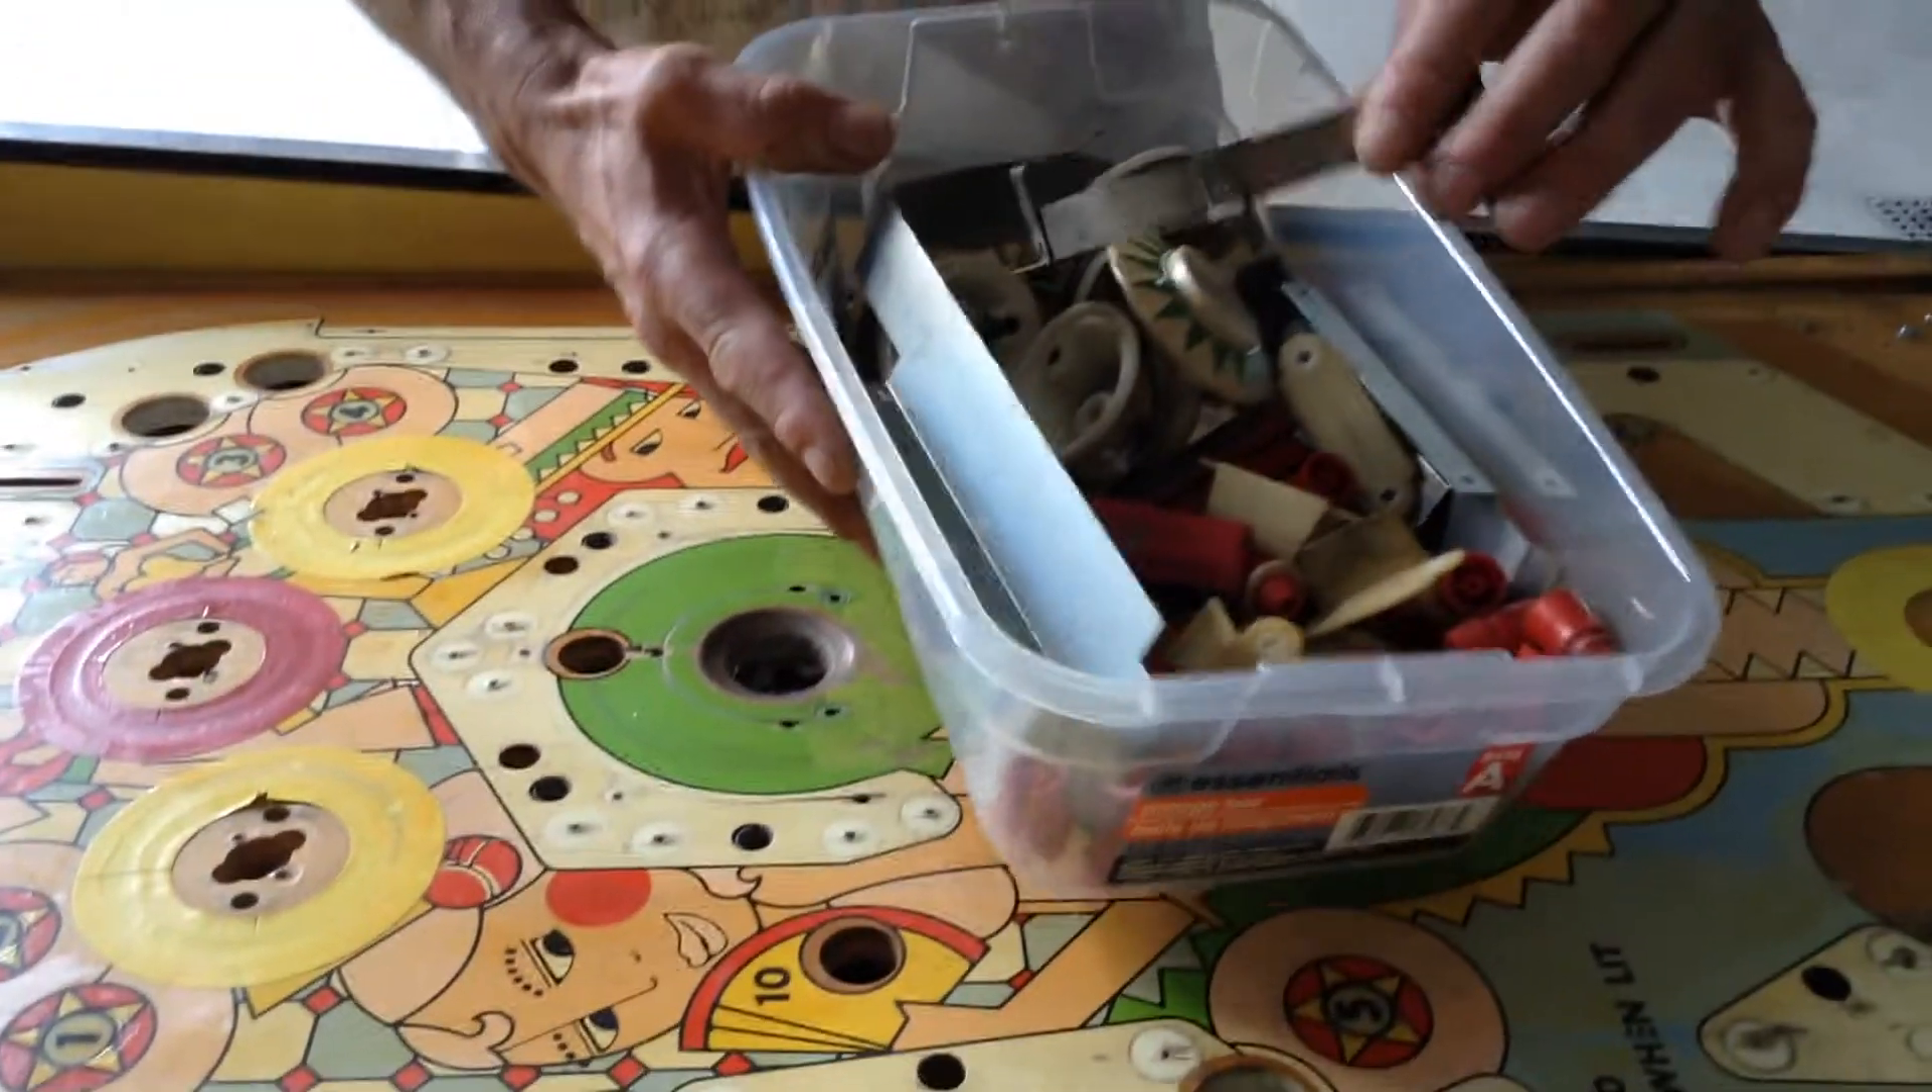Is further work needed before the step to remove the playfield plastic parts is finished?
No.